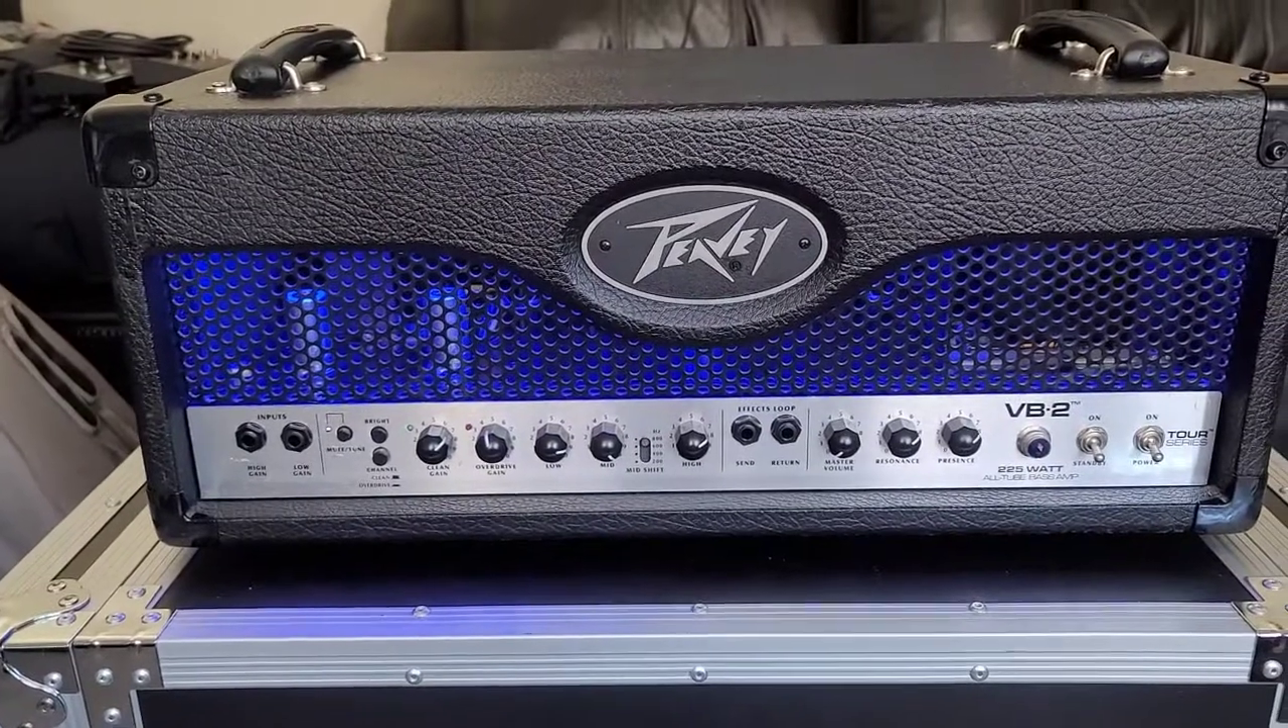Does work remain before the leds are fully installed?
No.